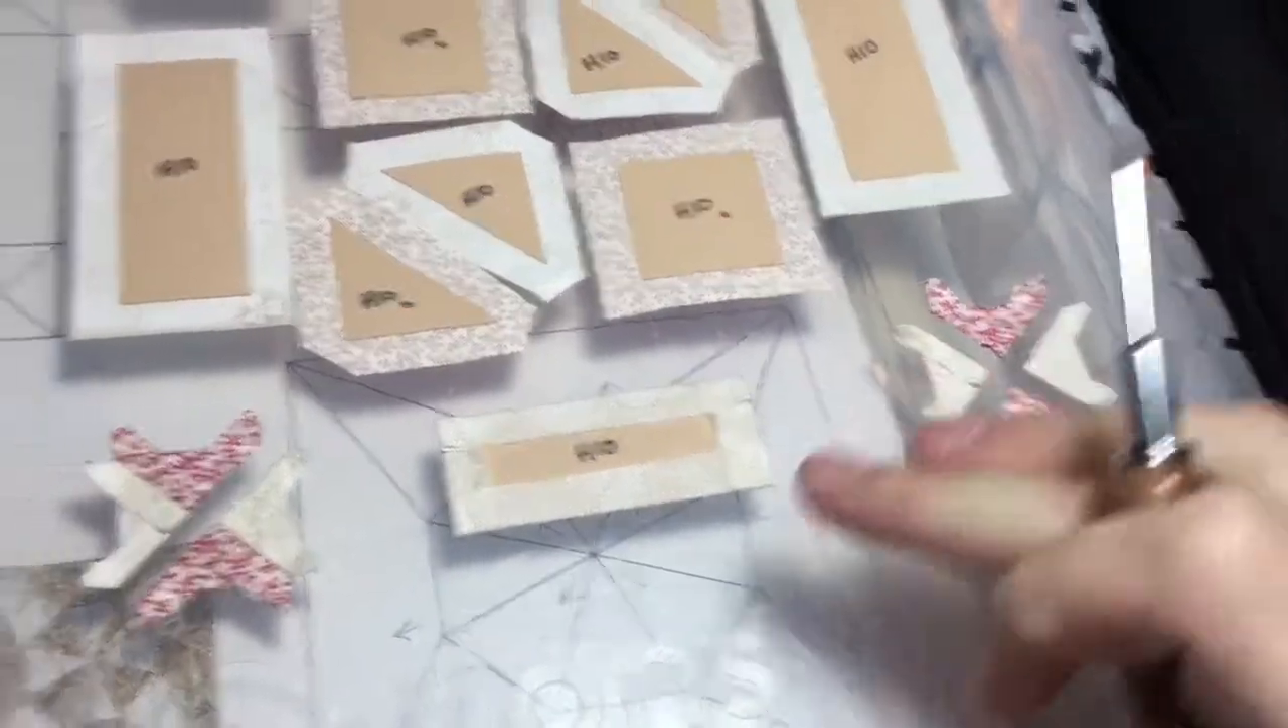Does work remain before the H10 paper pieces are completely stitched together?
Yes.